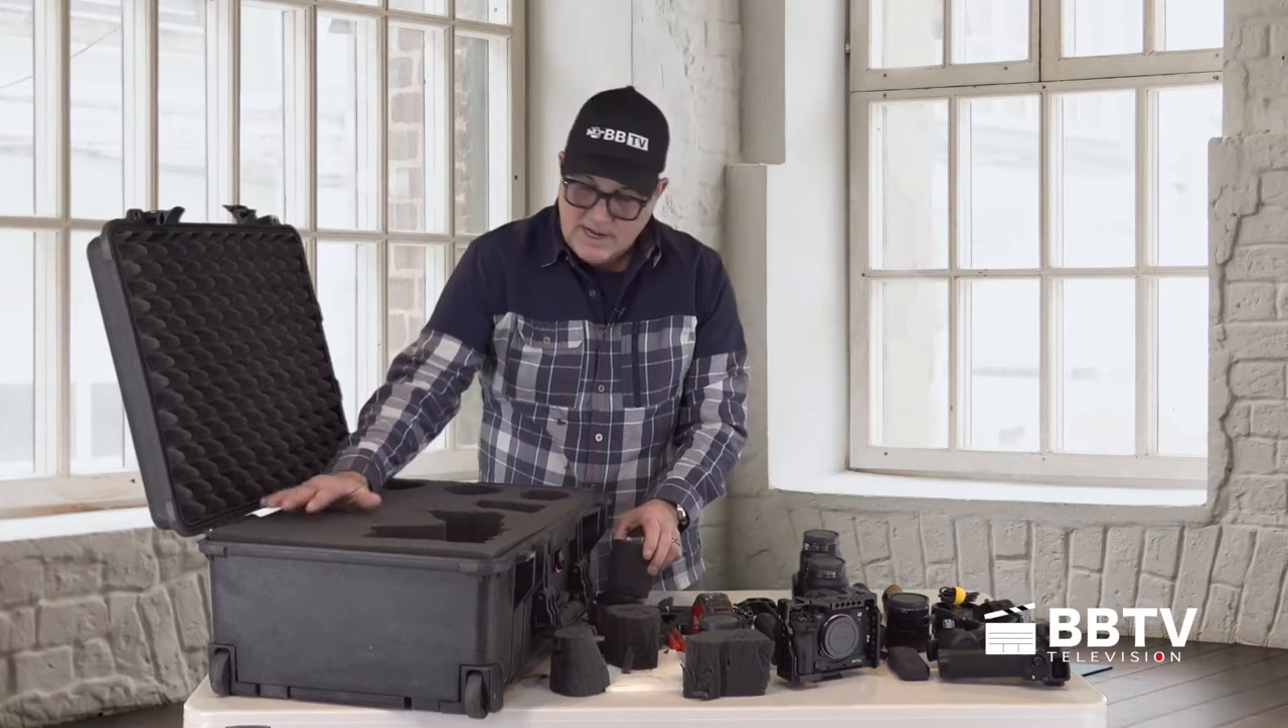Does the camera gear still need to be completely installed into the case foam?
Yes.